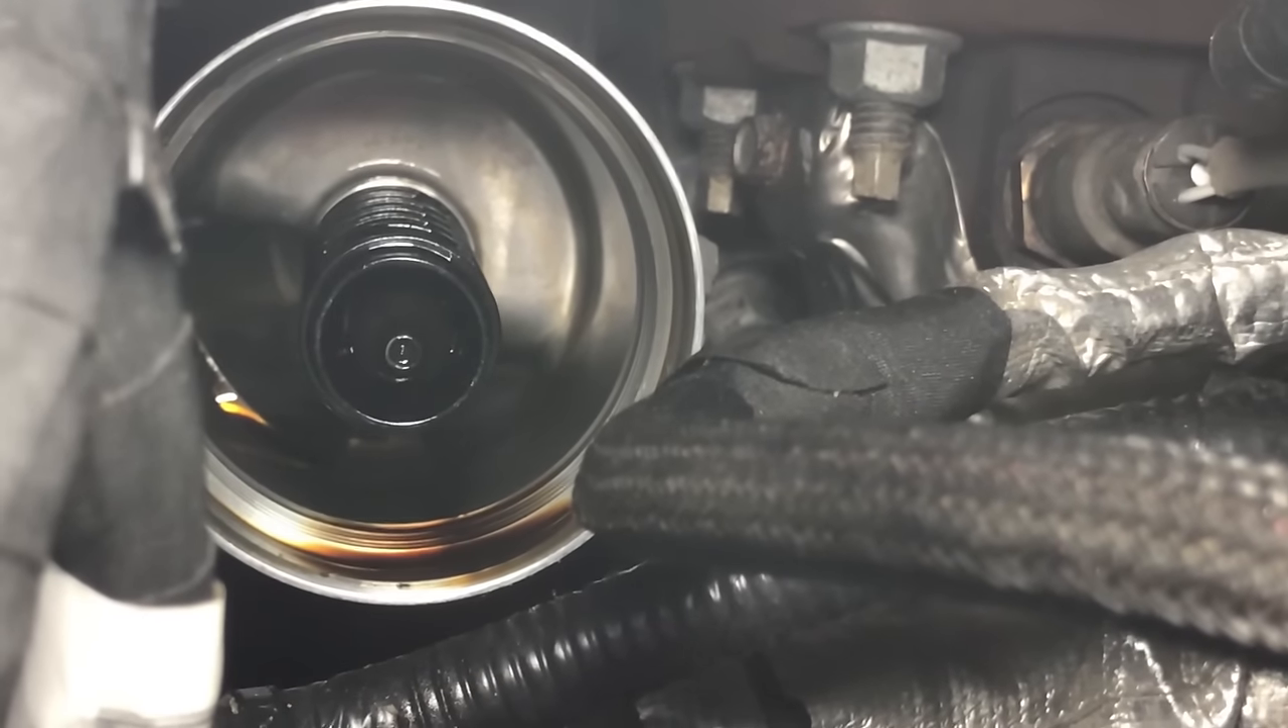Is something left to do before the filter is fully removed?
No.